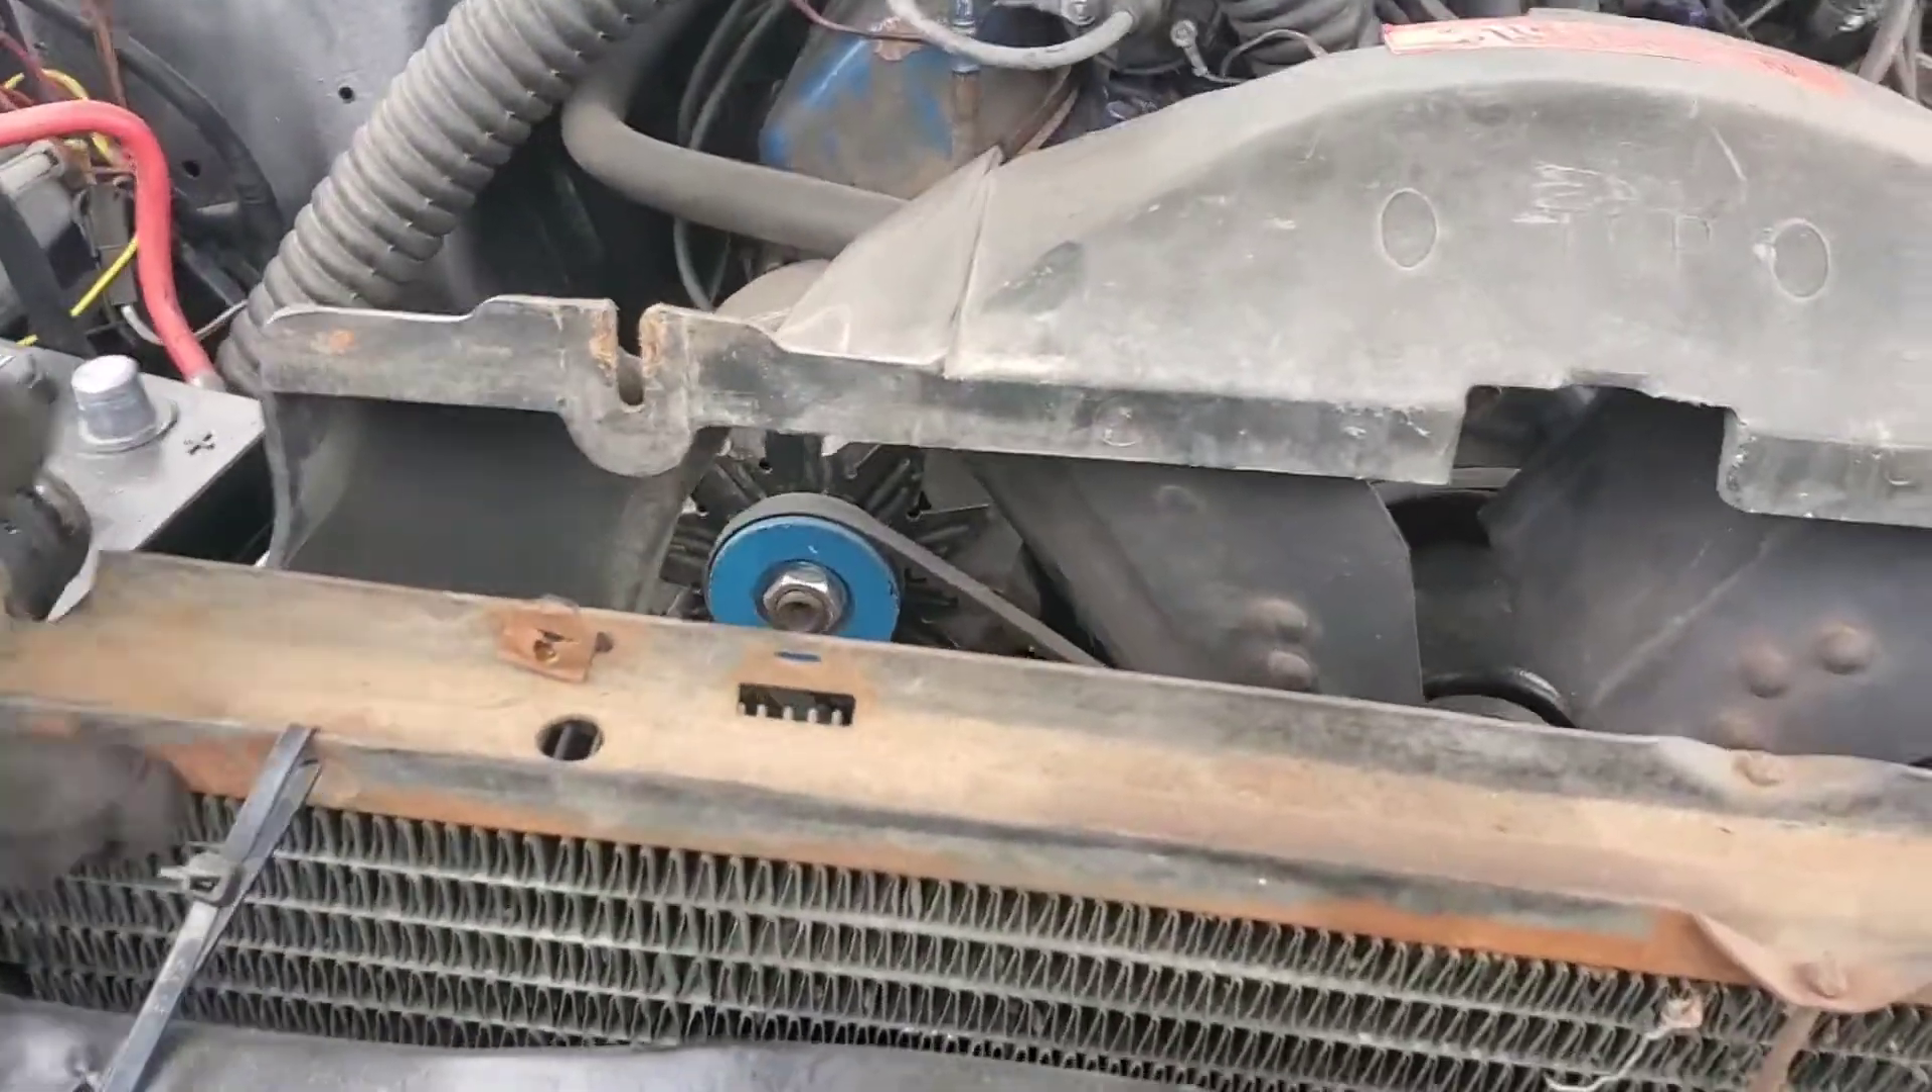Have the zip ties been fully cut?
No.